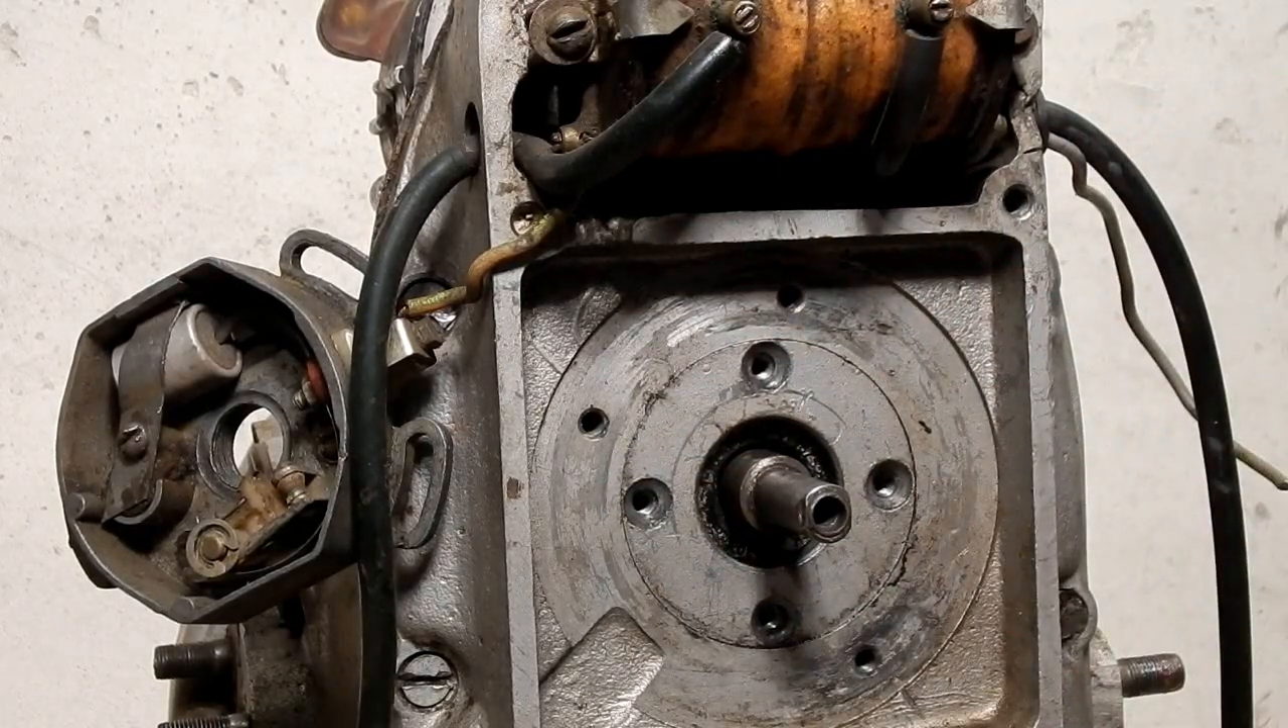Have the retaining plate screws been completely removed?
Yes.